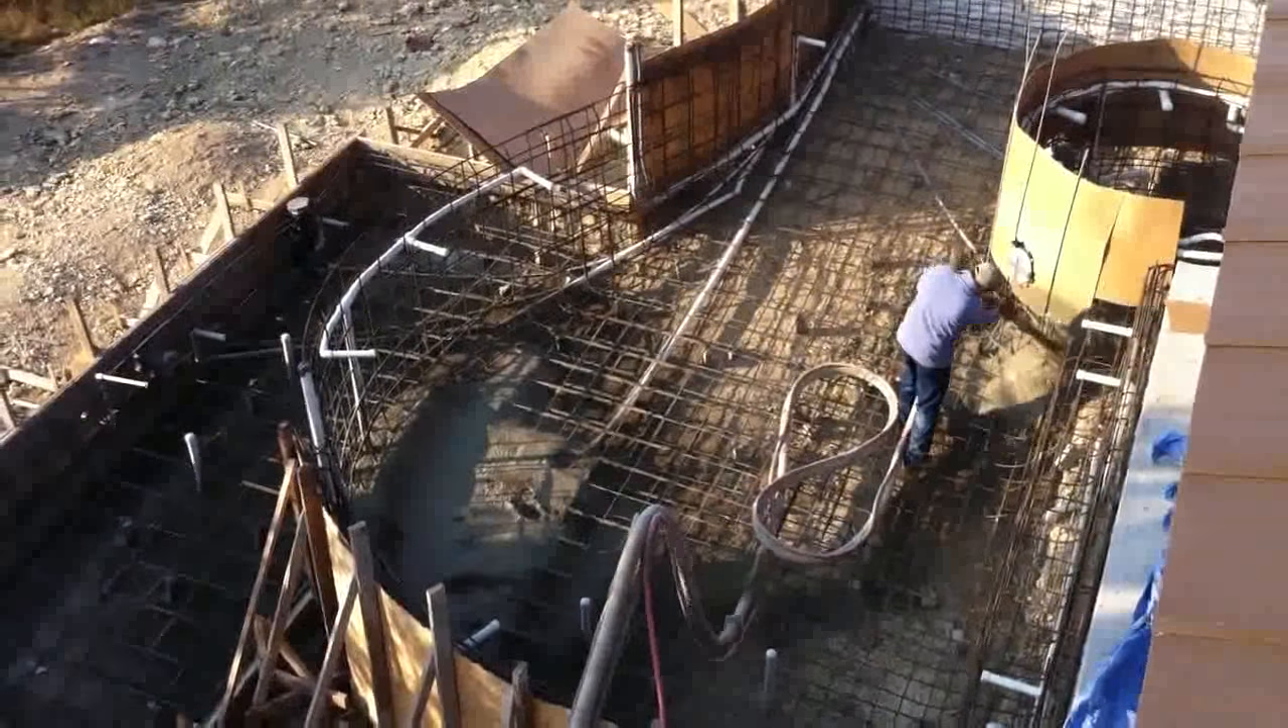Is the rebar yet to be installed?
No.